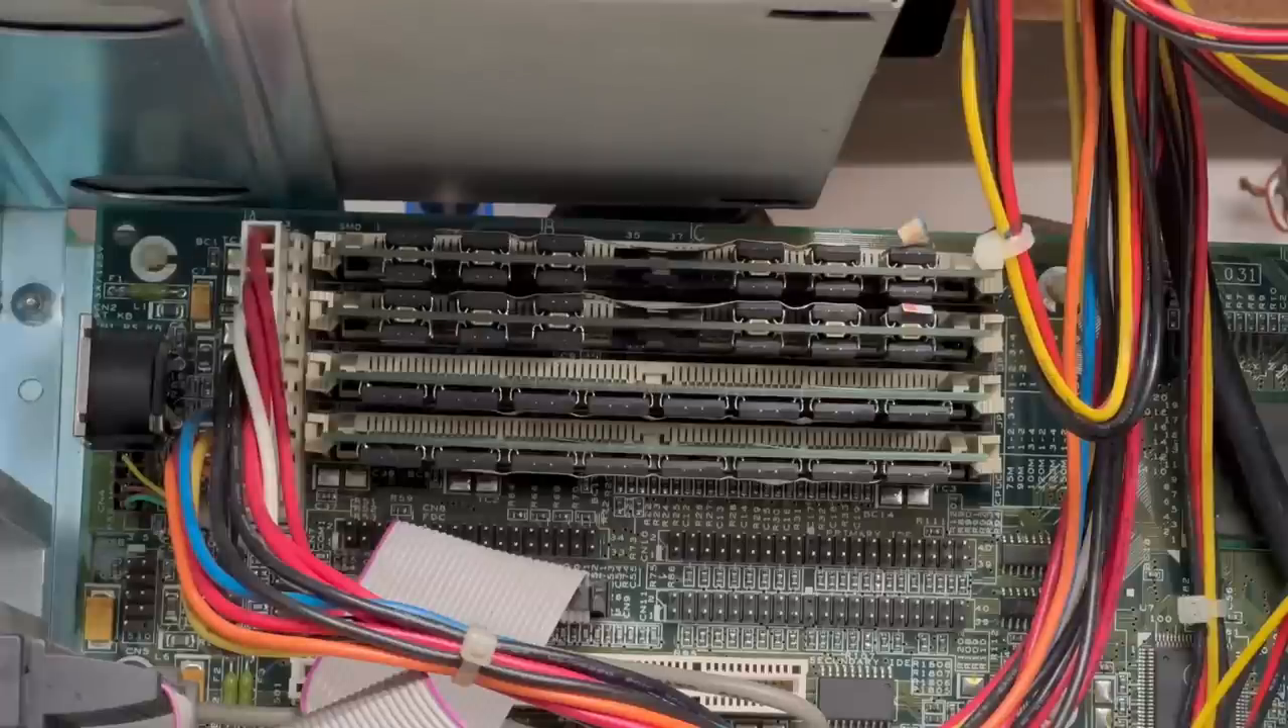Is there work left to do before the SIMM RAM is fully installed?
No.